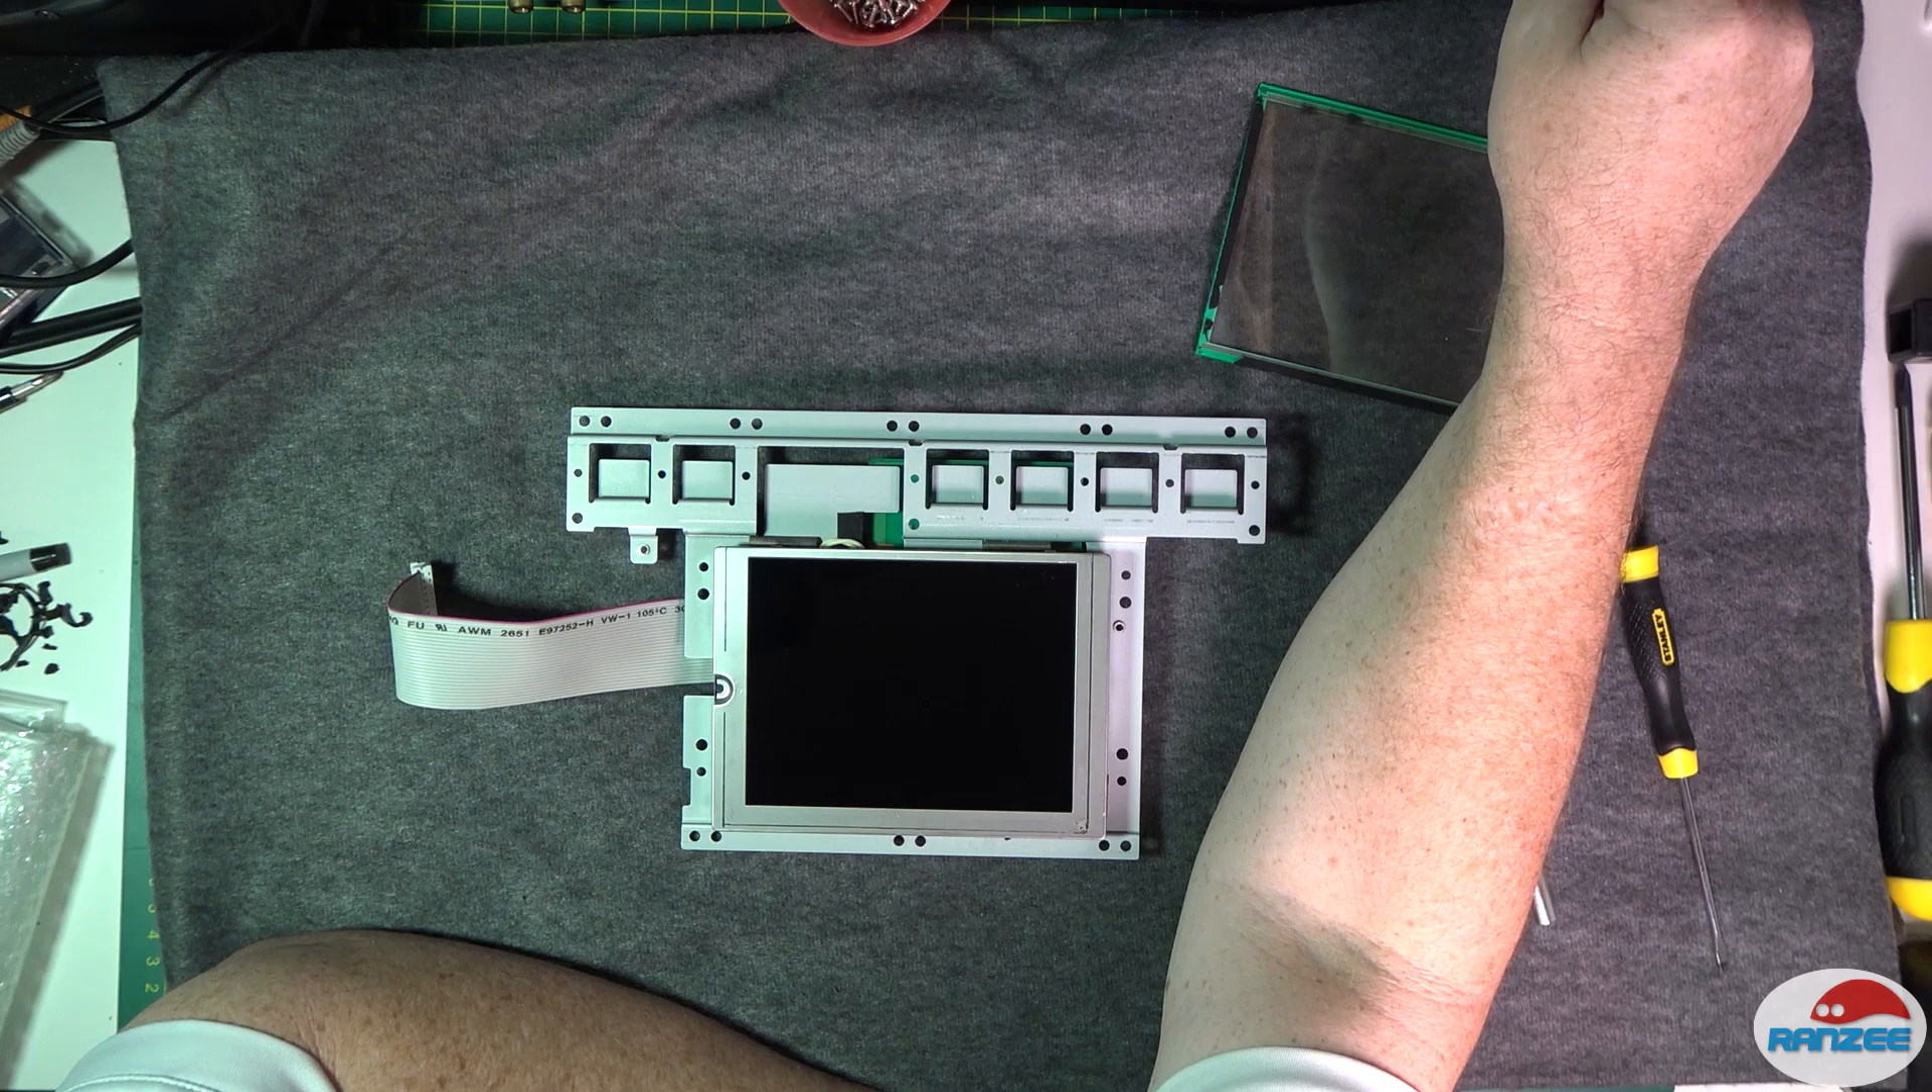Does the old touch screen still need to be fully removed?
No.